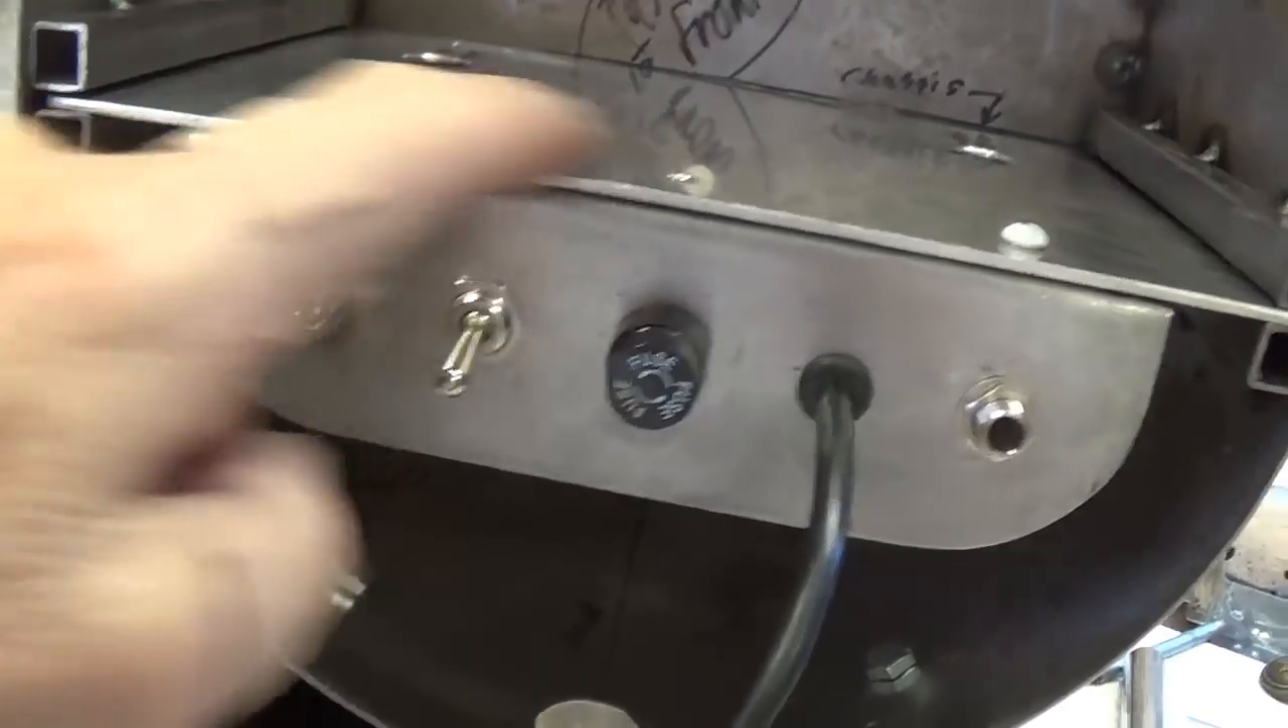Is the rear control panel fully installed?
Yes.